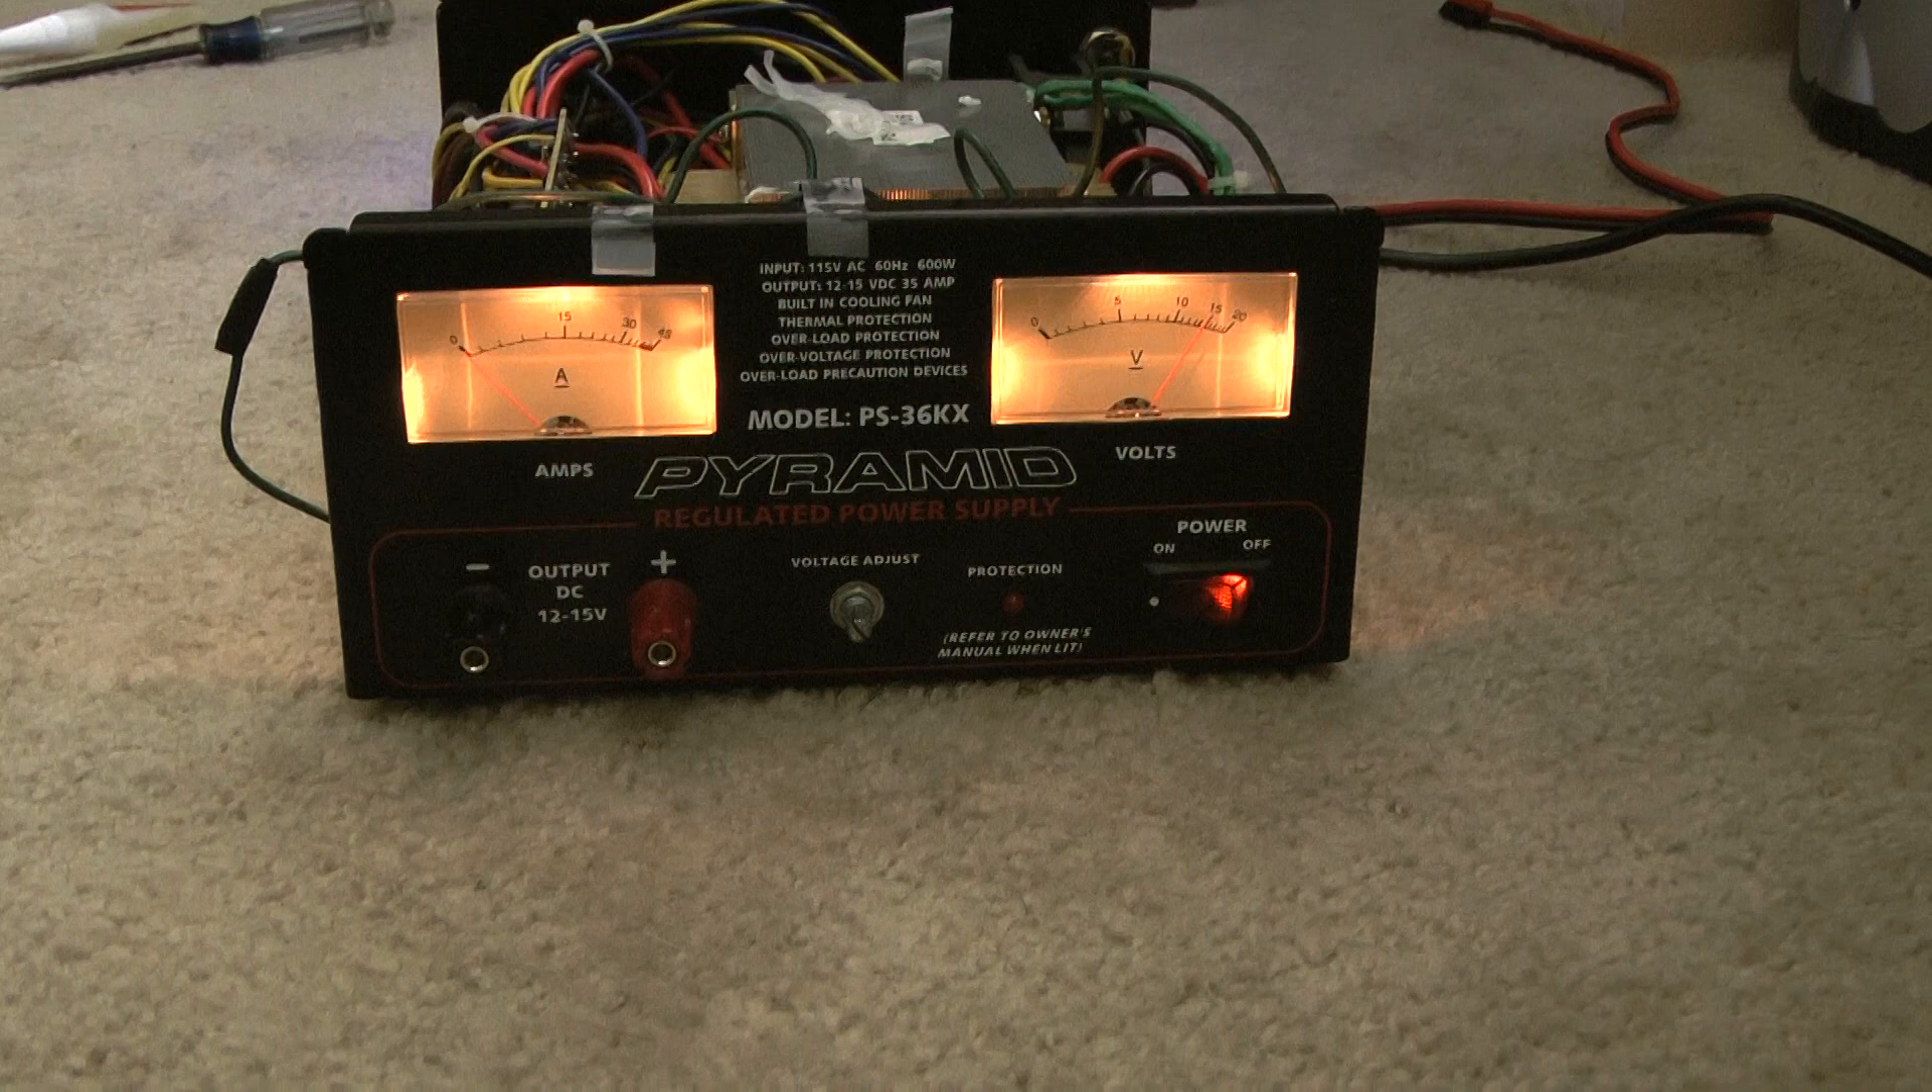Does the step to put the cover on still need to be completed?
Yes.